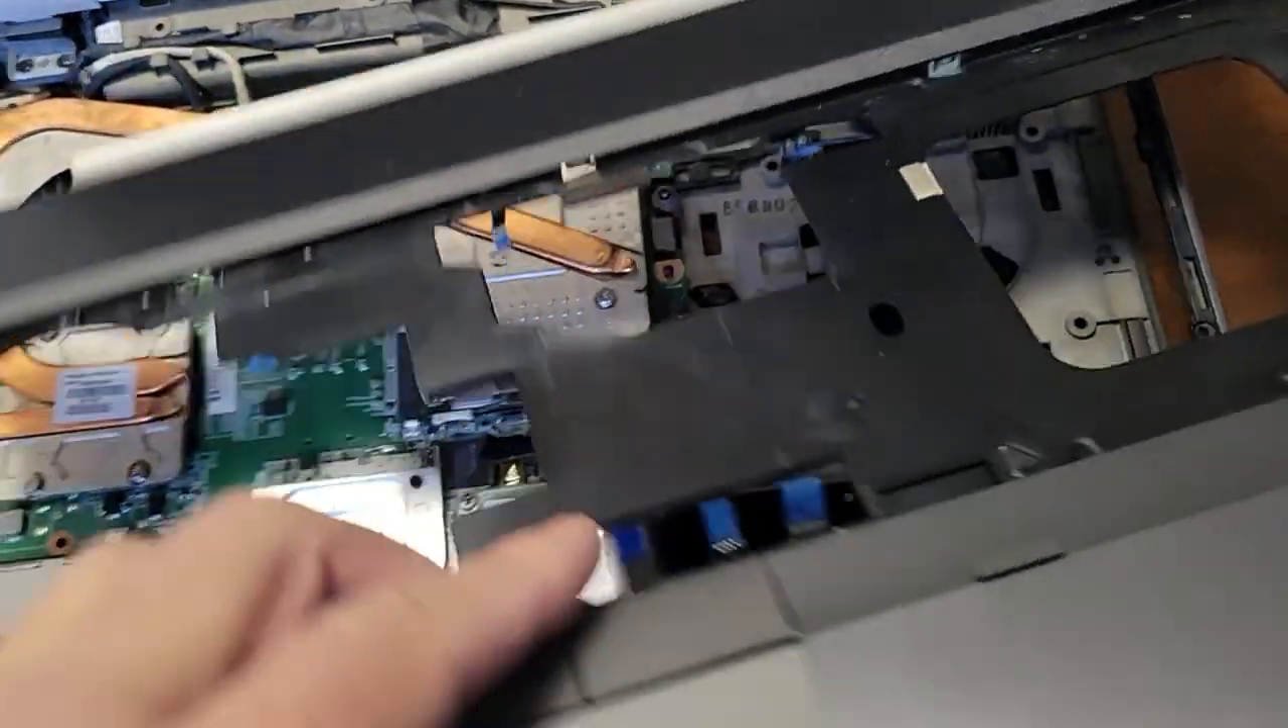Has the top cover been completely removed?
No.